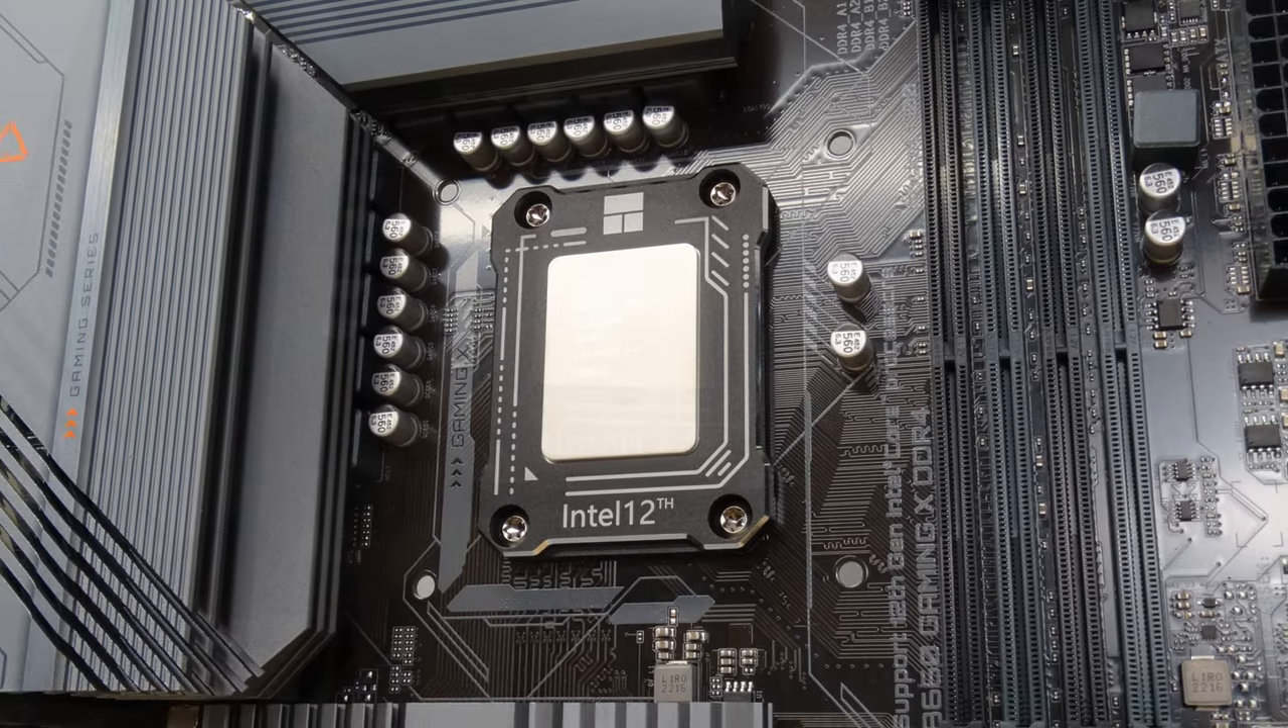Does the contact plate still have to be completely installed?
No.